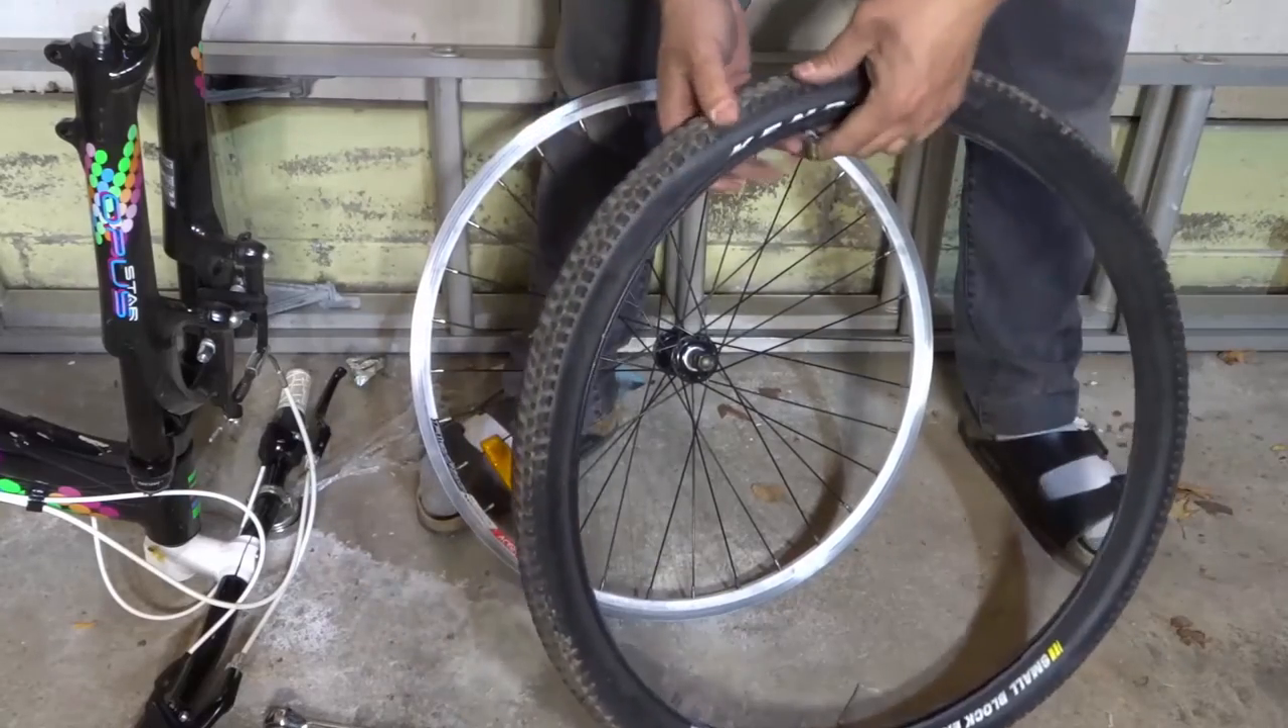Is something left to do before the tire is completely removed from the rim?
No.